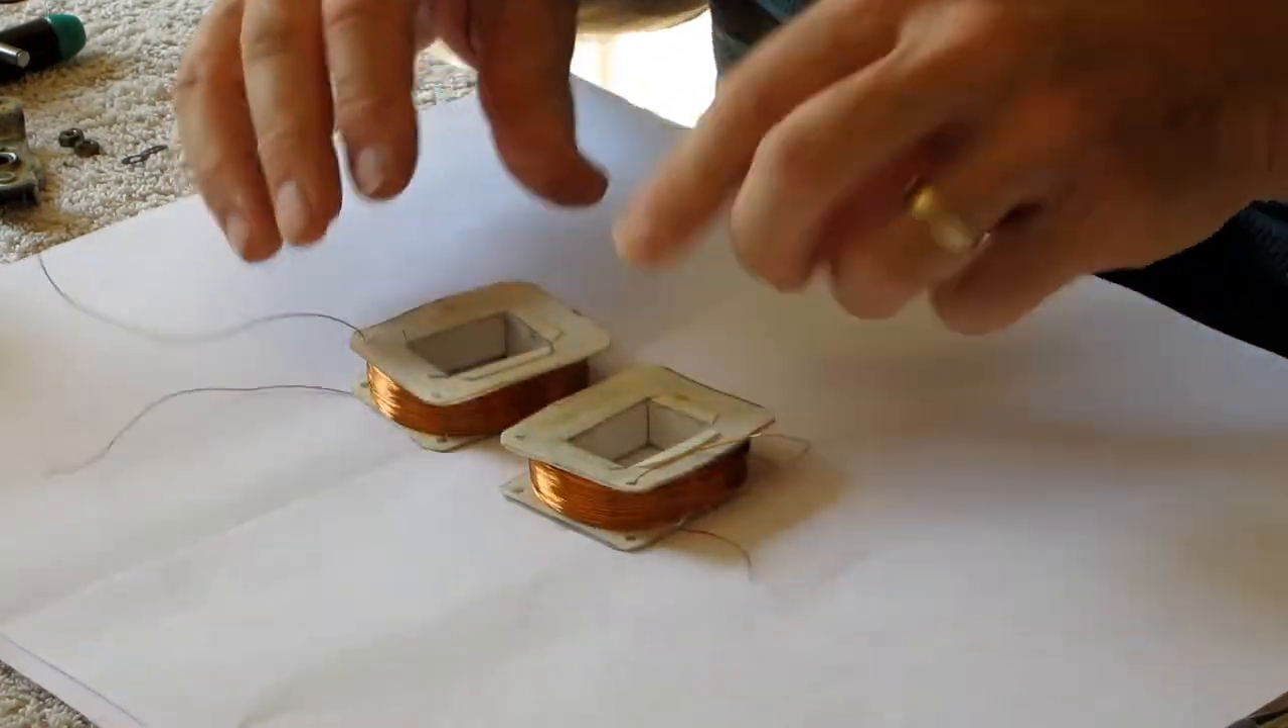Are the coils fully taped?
No.